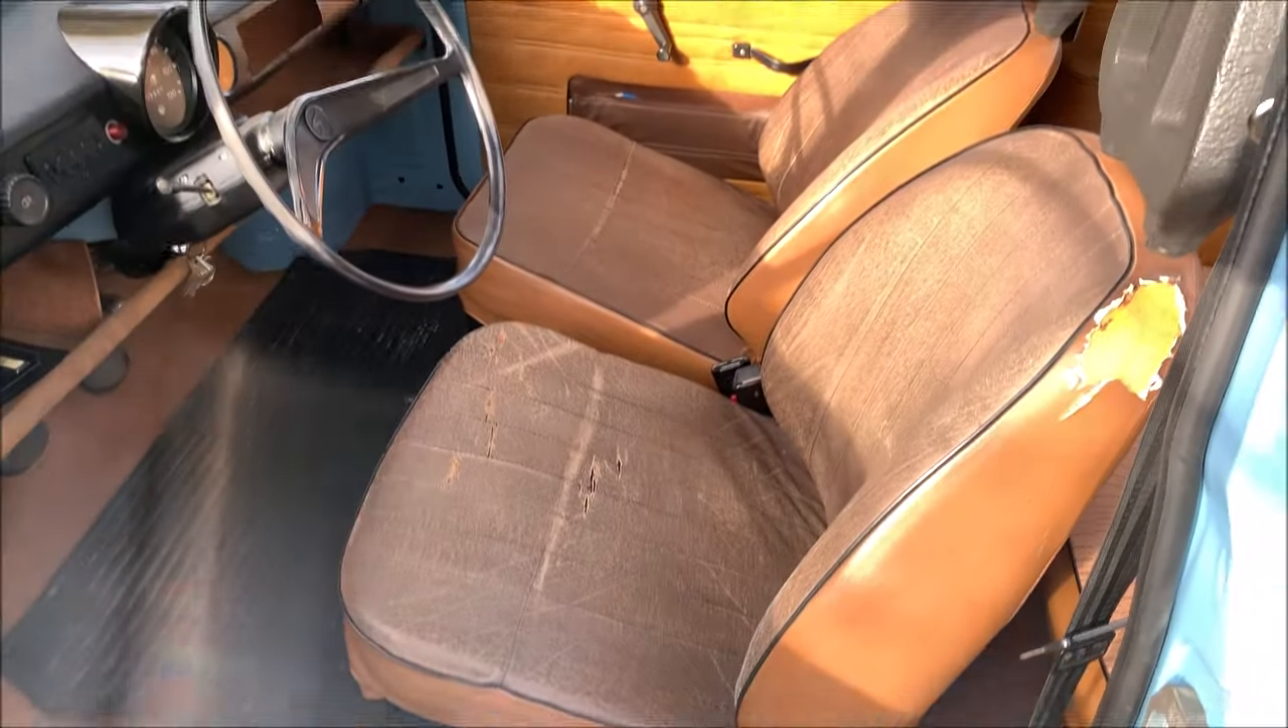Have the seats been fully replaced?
No.